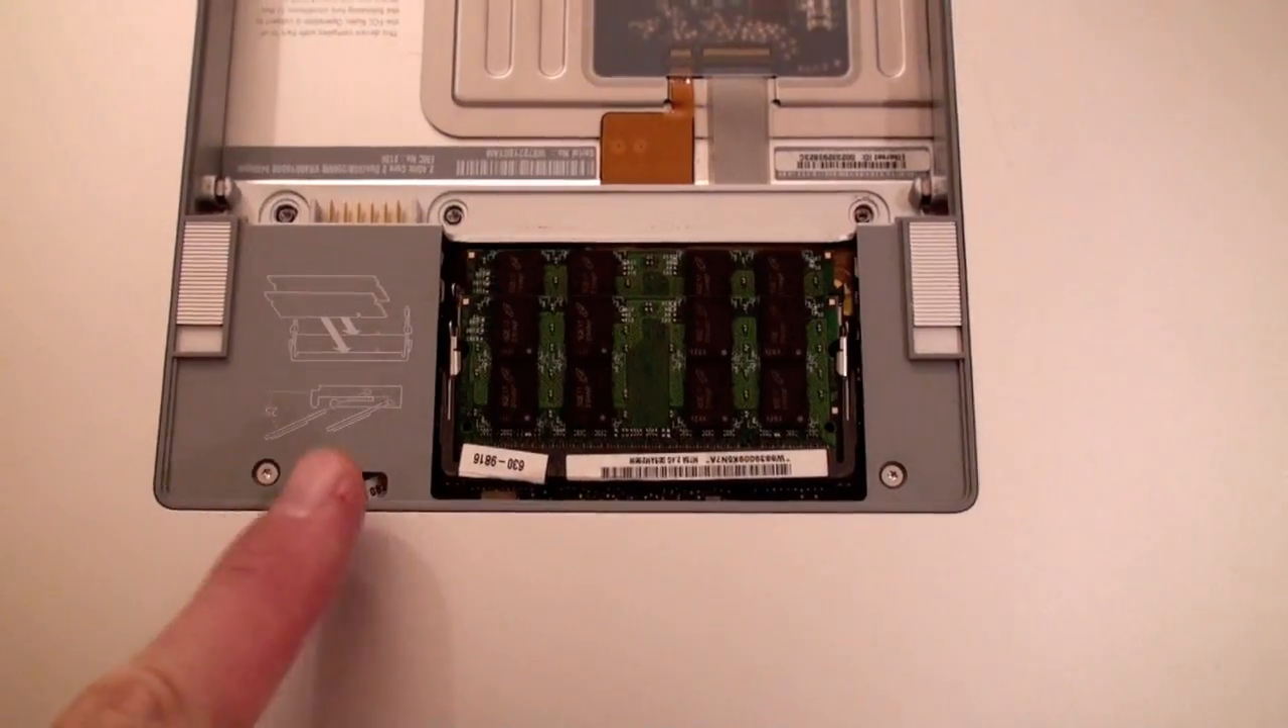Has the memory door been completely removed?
Yes.